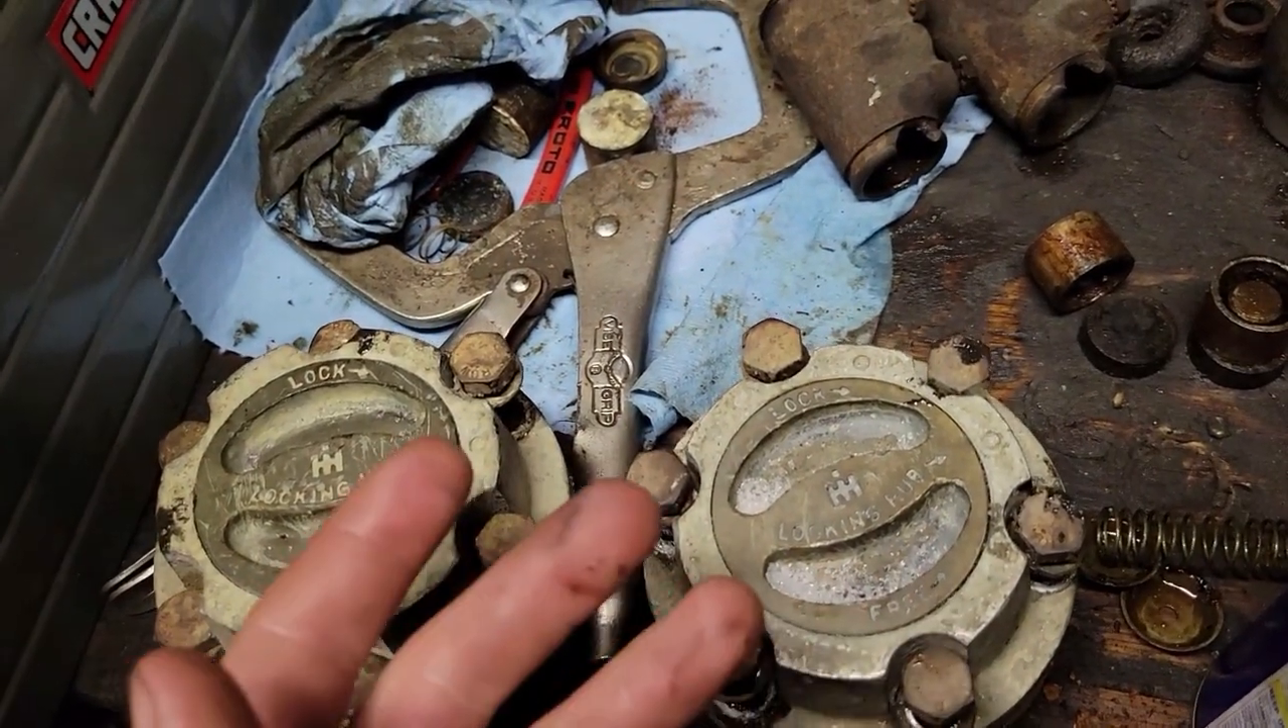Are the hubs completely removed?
Yes.